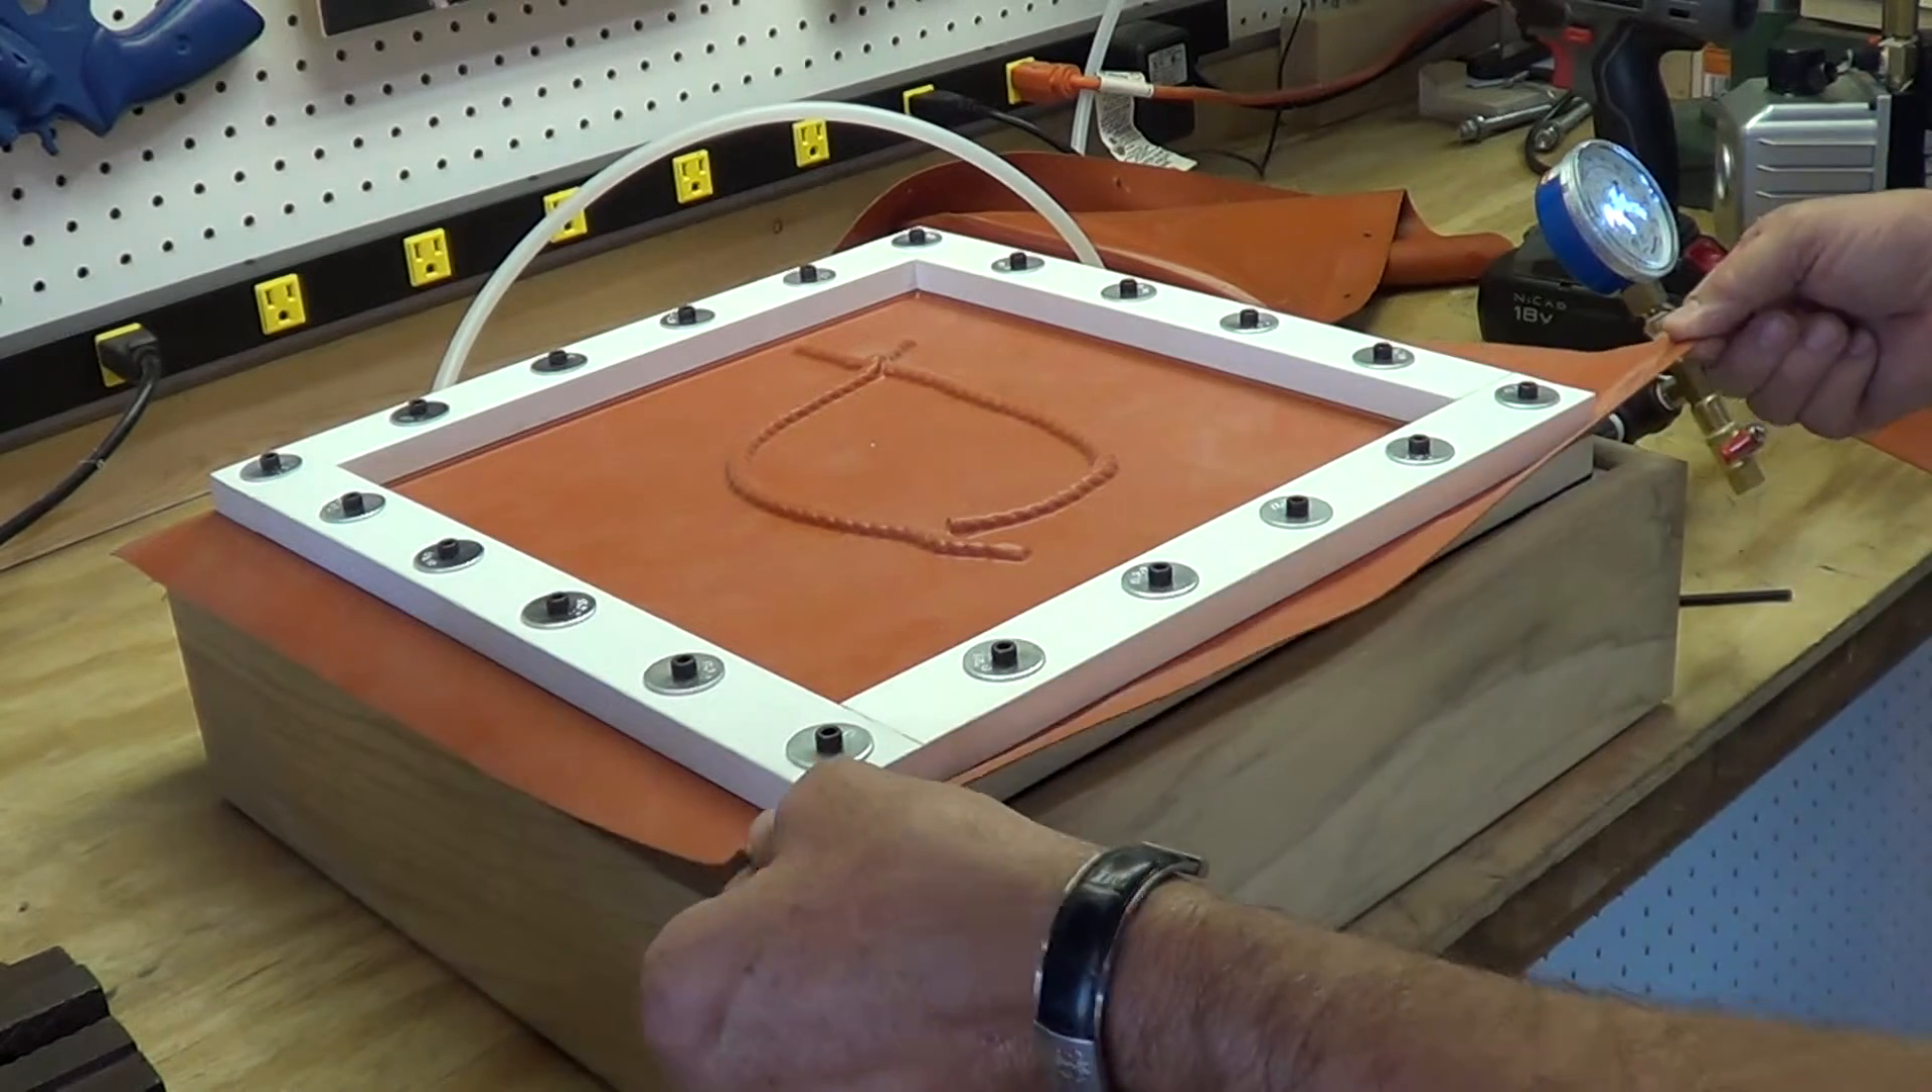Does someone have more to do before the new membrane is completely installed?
No.